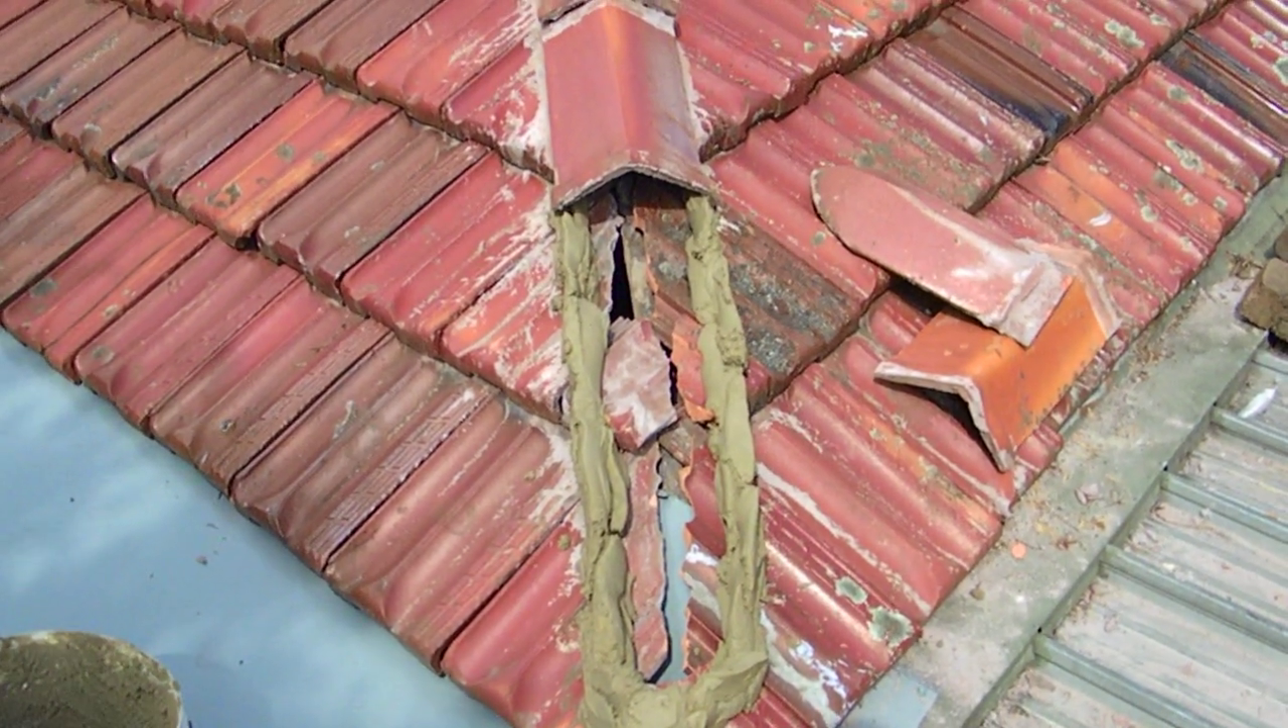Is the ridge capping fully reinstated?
No.